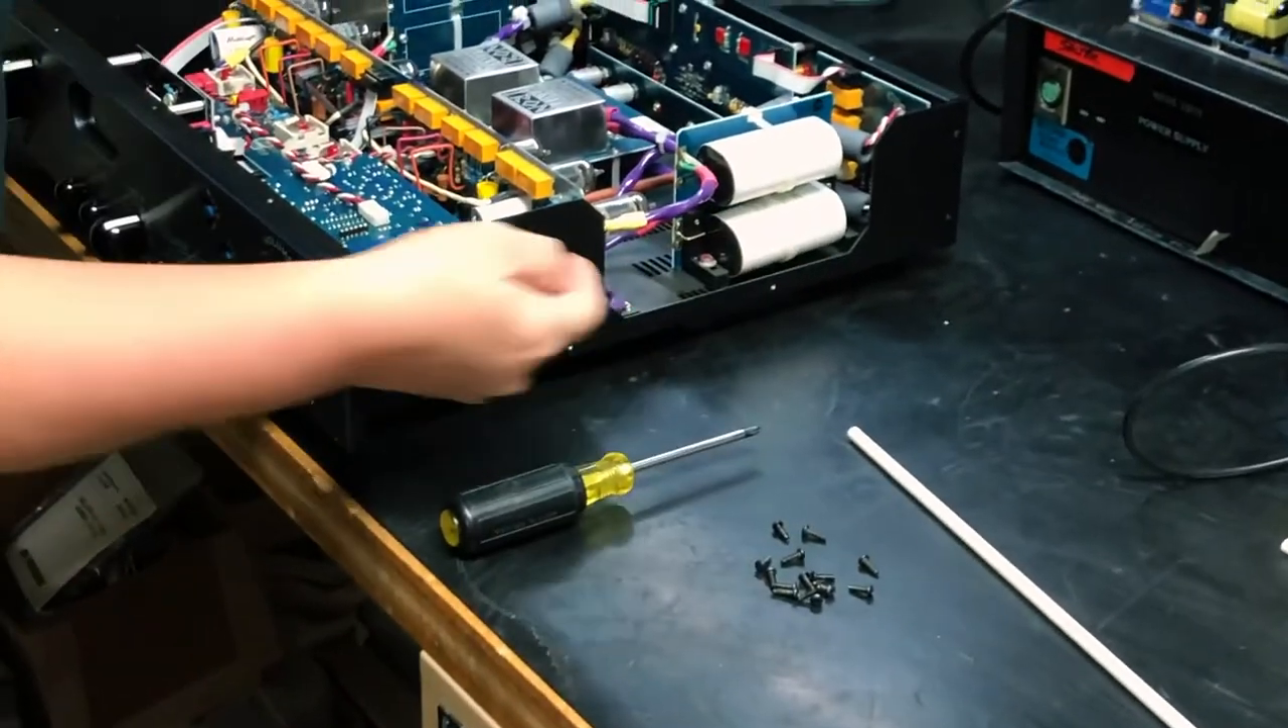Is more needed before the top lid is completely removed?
No.